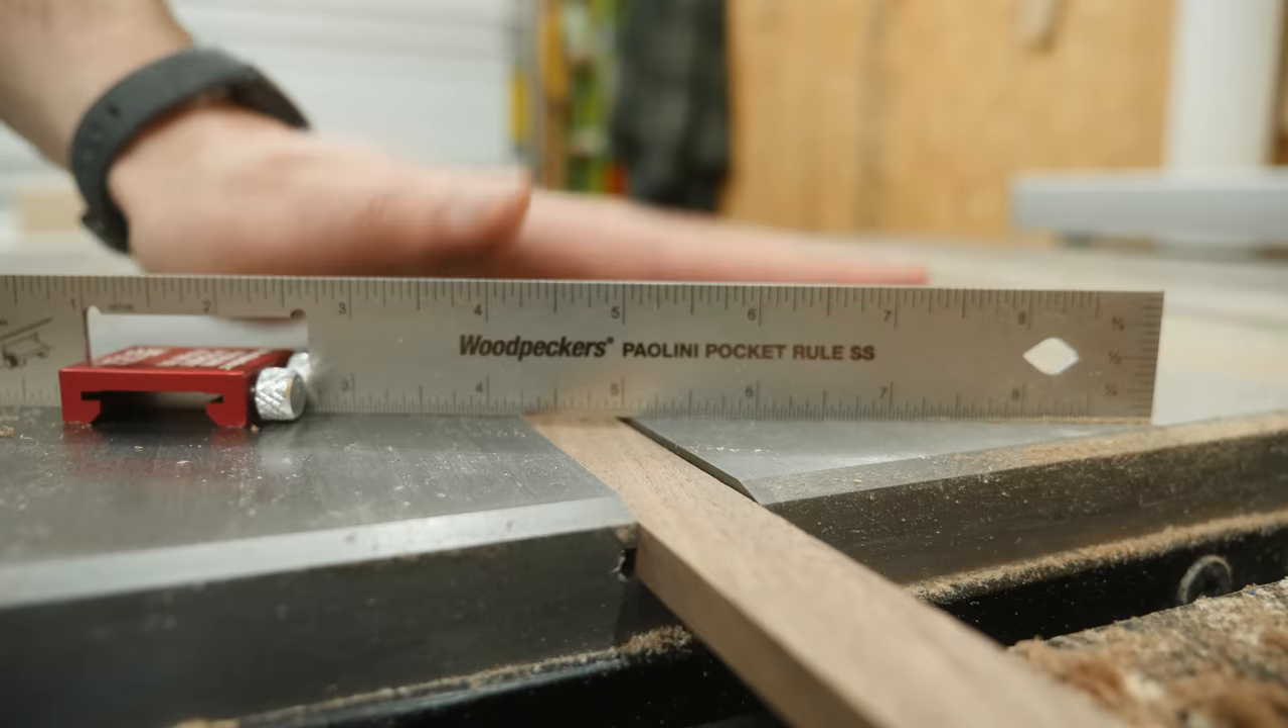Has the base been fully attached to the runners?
No.